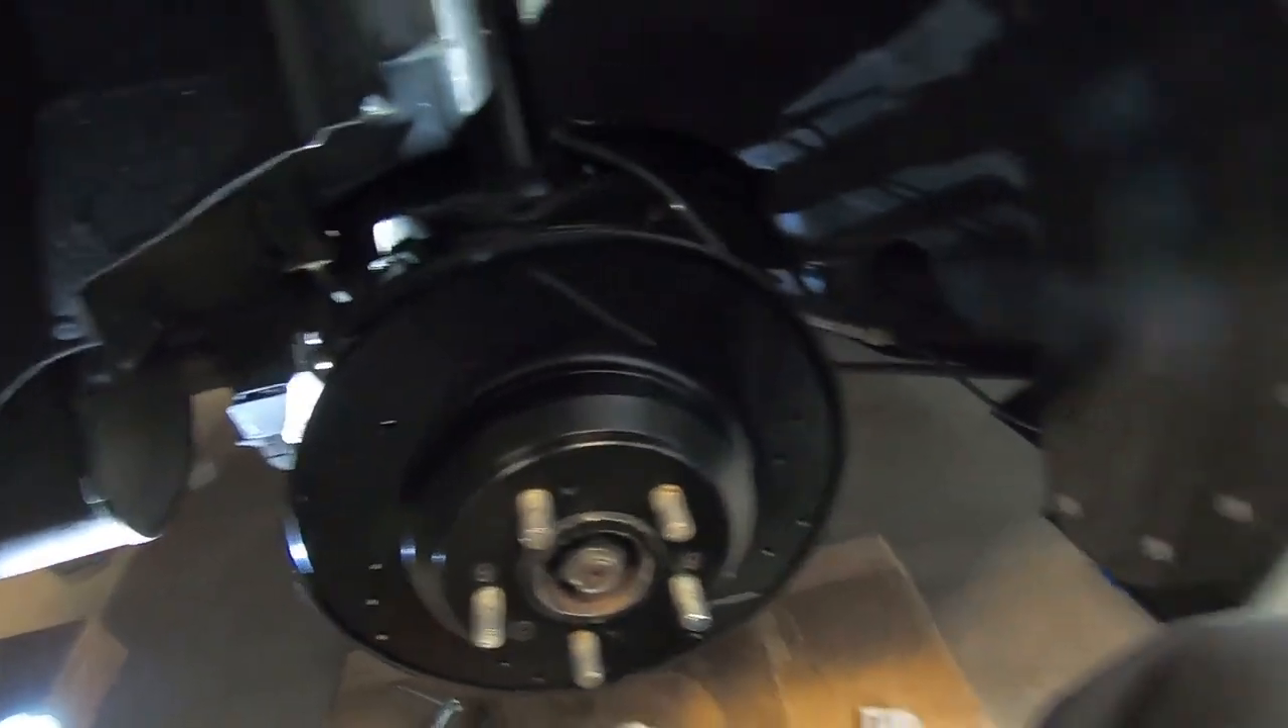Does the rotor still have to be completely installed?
No.